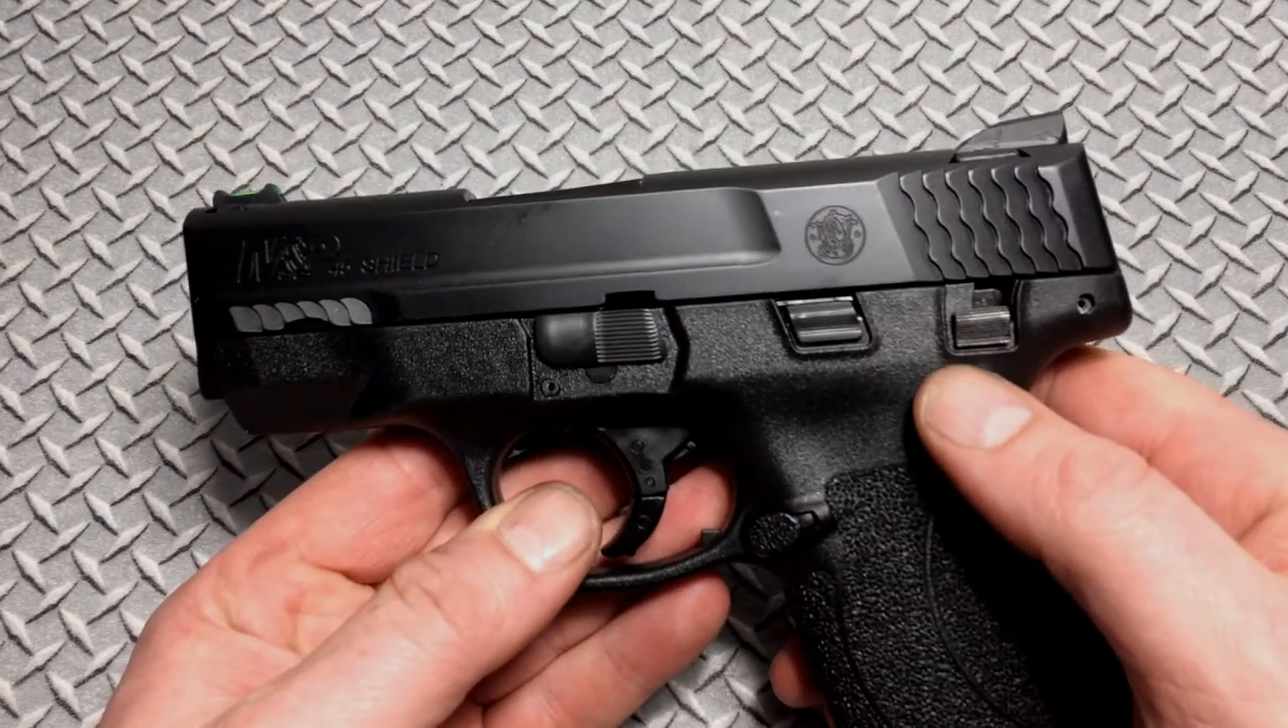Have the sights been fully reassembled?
Yes.